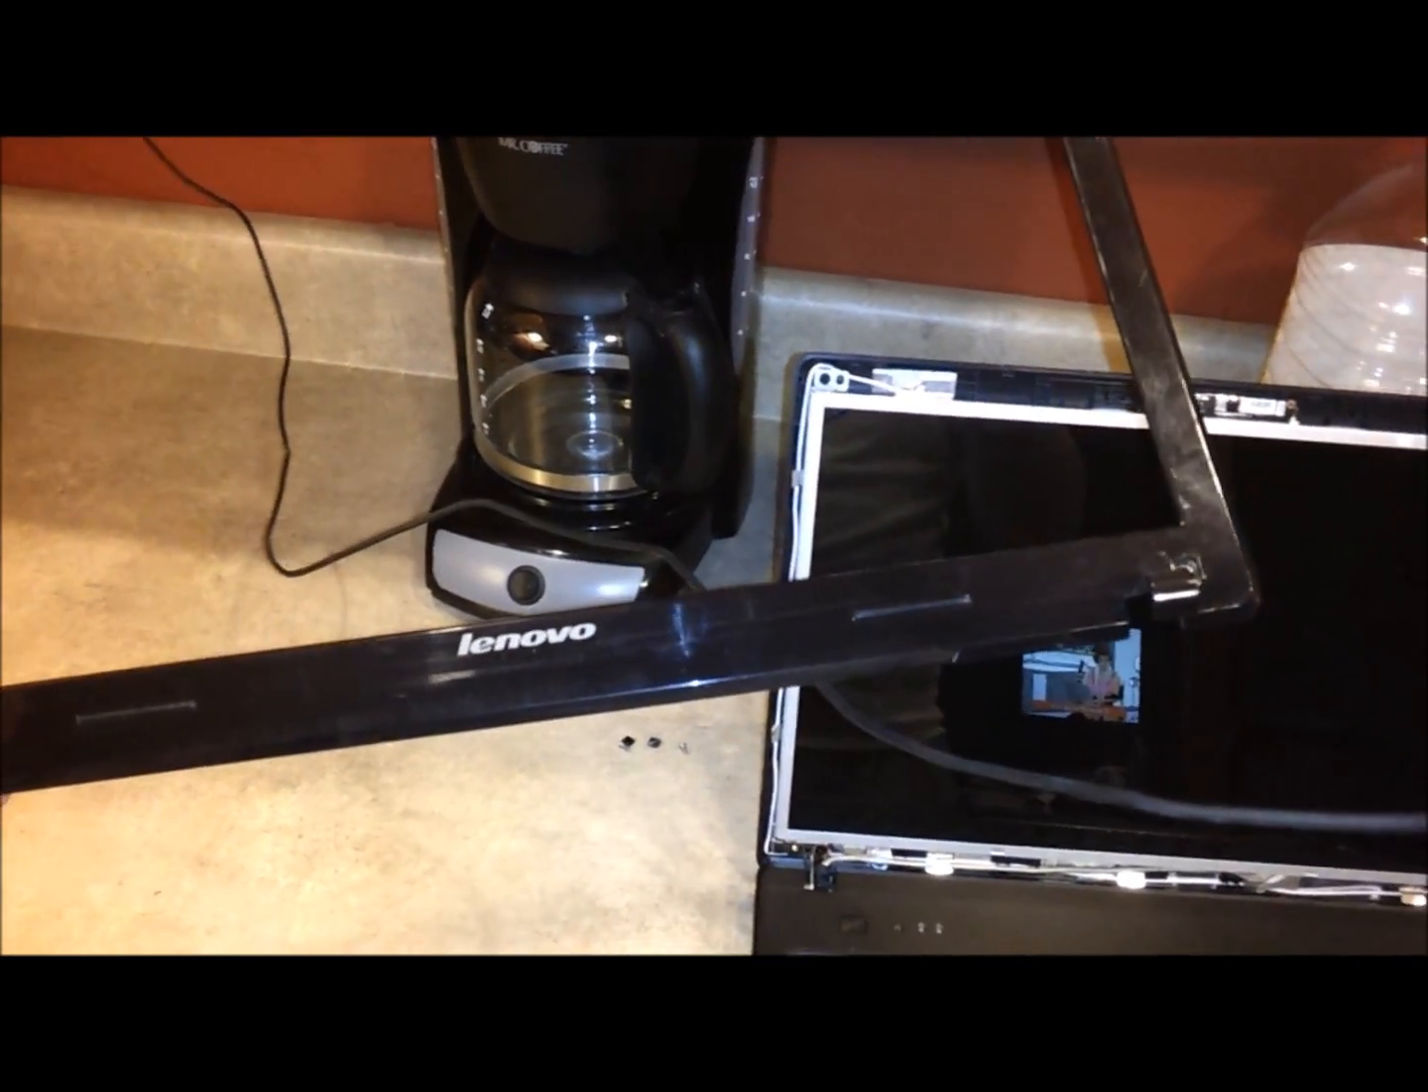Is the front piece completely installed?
No.